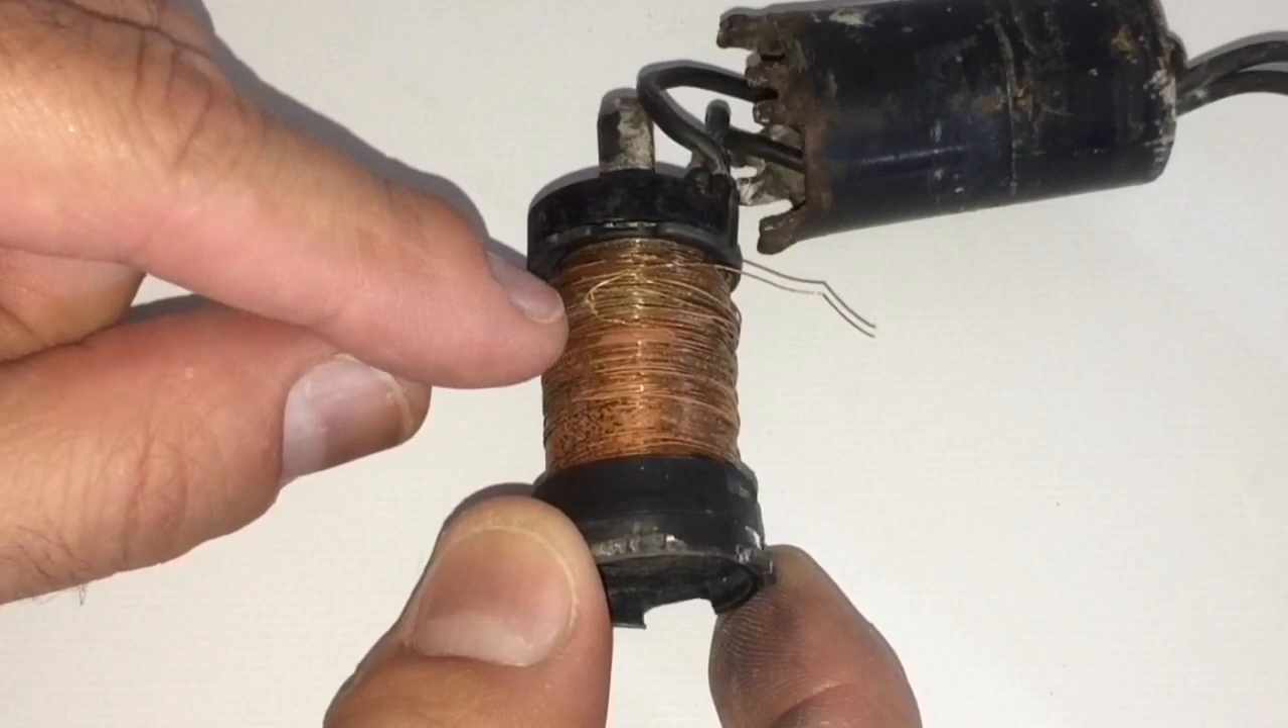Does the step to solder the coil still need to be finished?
Yes.